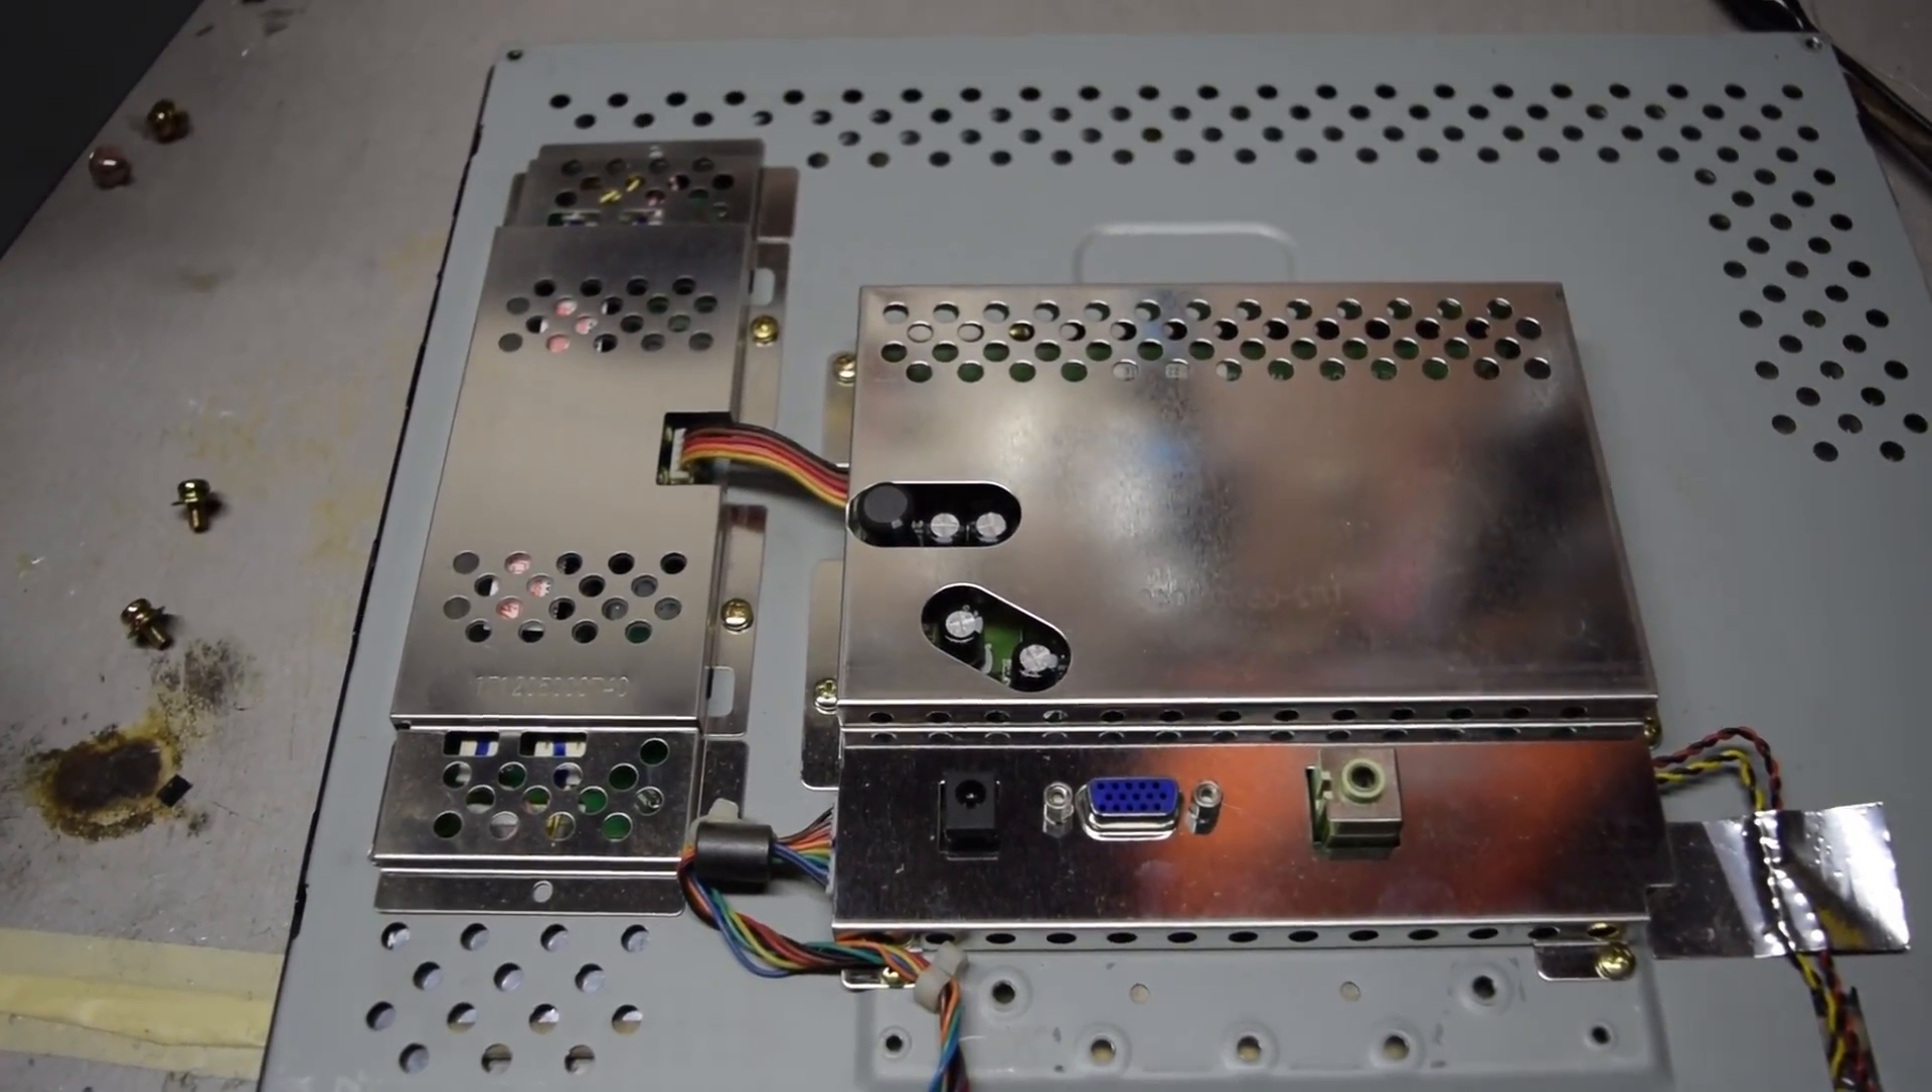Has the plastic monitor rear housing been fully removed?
Yes.